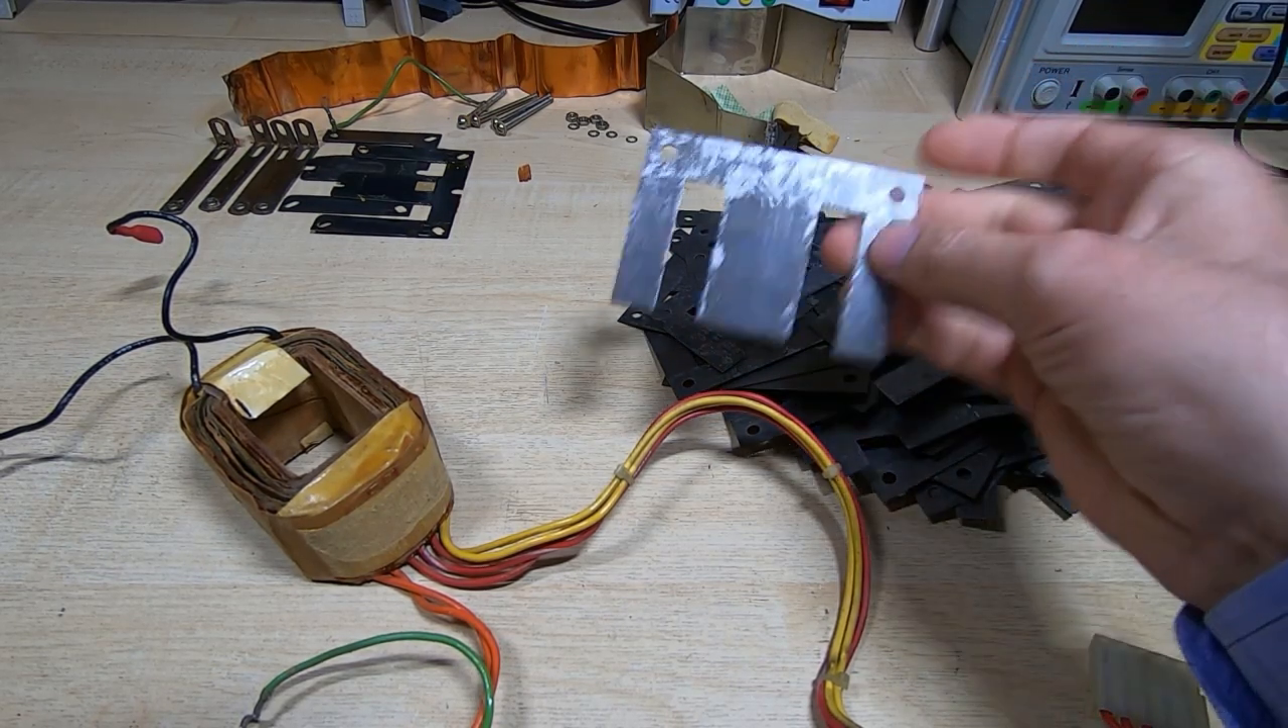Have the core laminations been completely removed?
Yes.